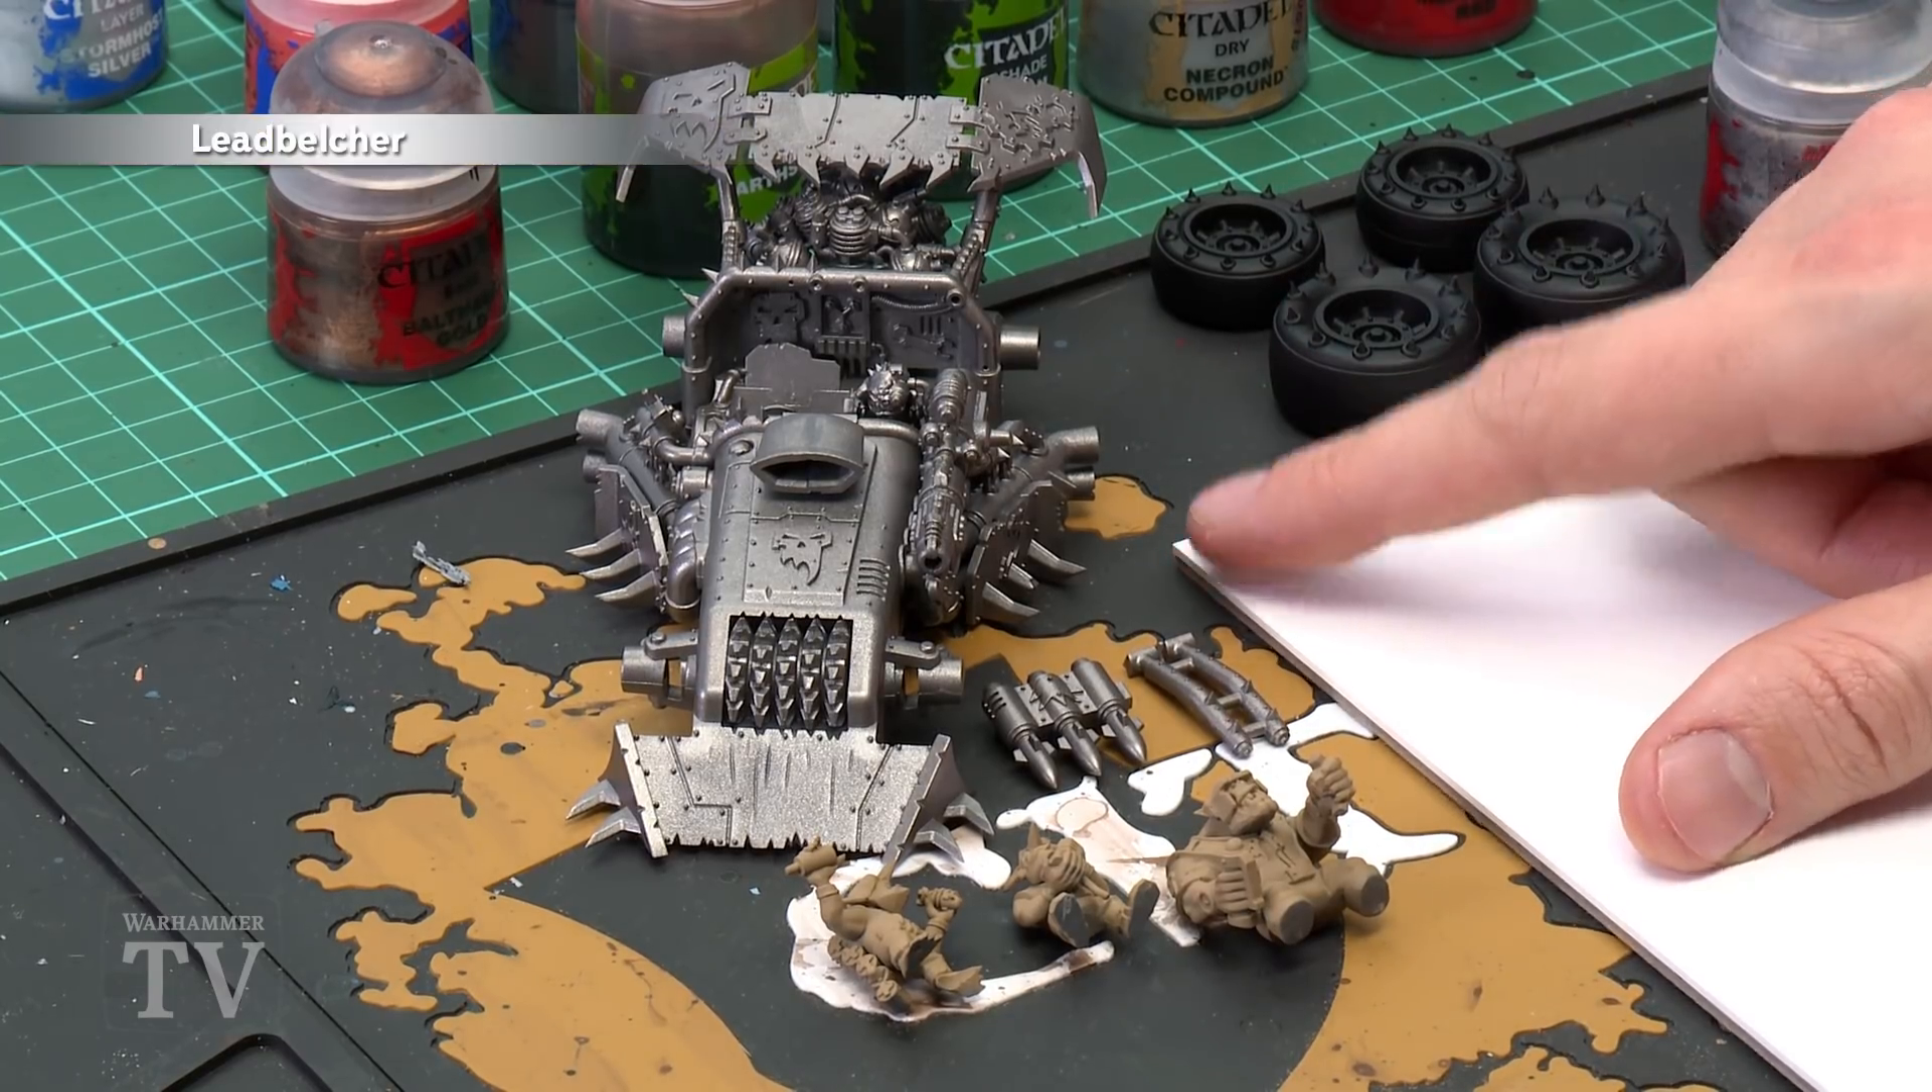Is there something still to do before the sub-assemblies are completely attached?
Yes.